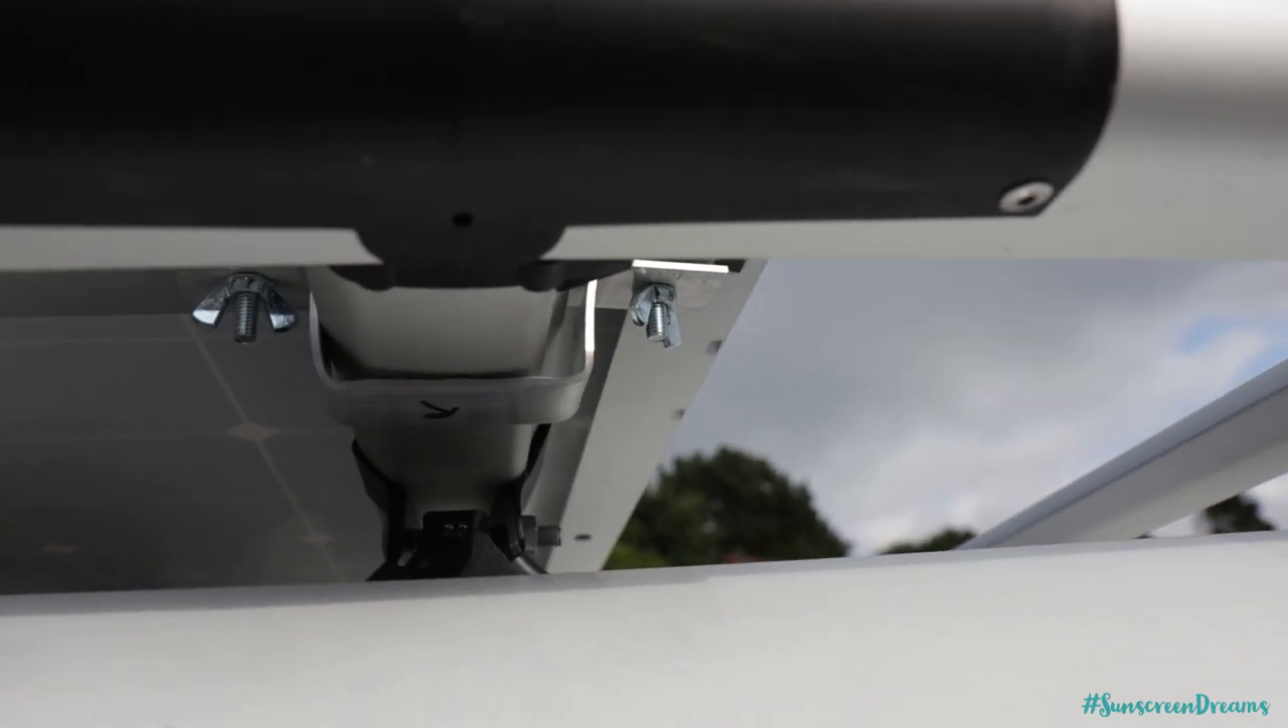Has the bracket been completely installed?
Yes.